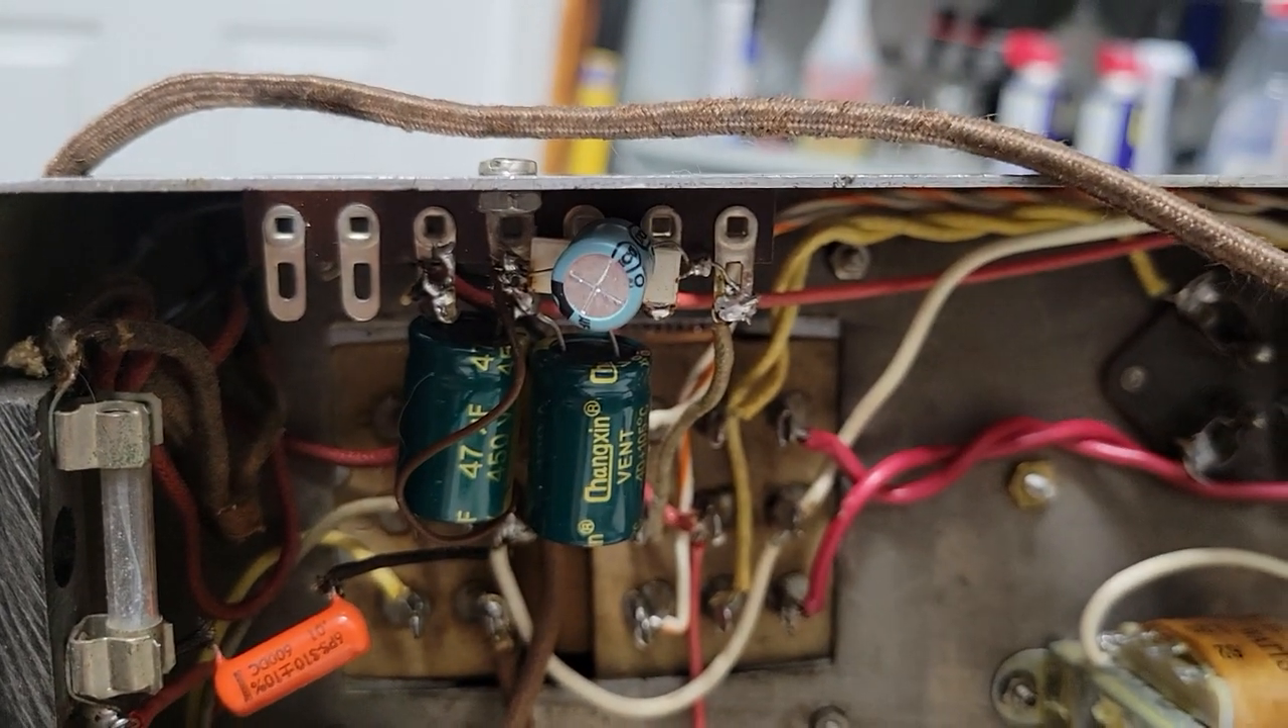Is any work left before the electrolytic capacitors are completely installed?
No.